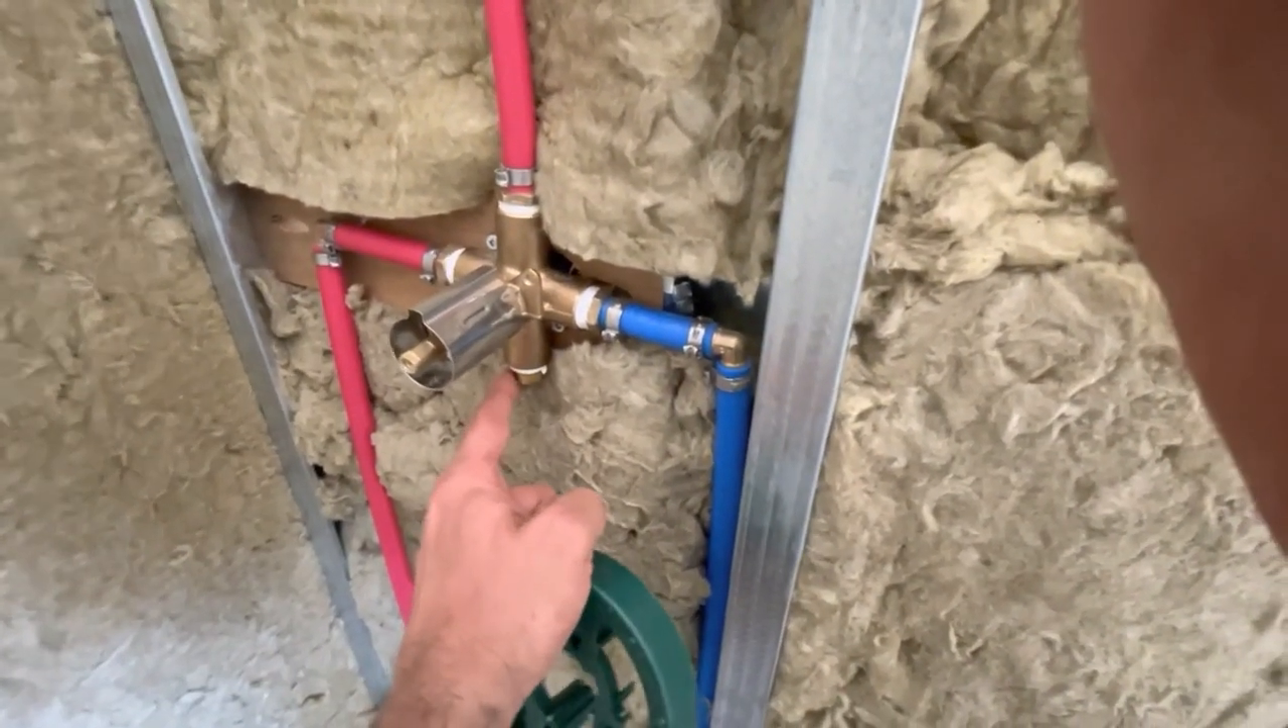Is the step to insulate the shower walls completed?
Yes.